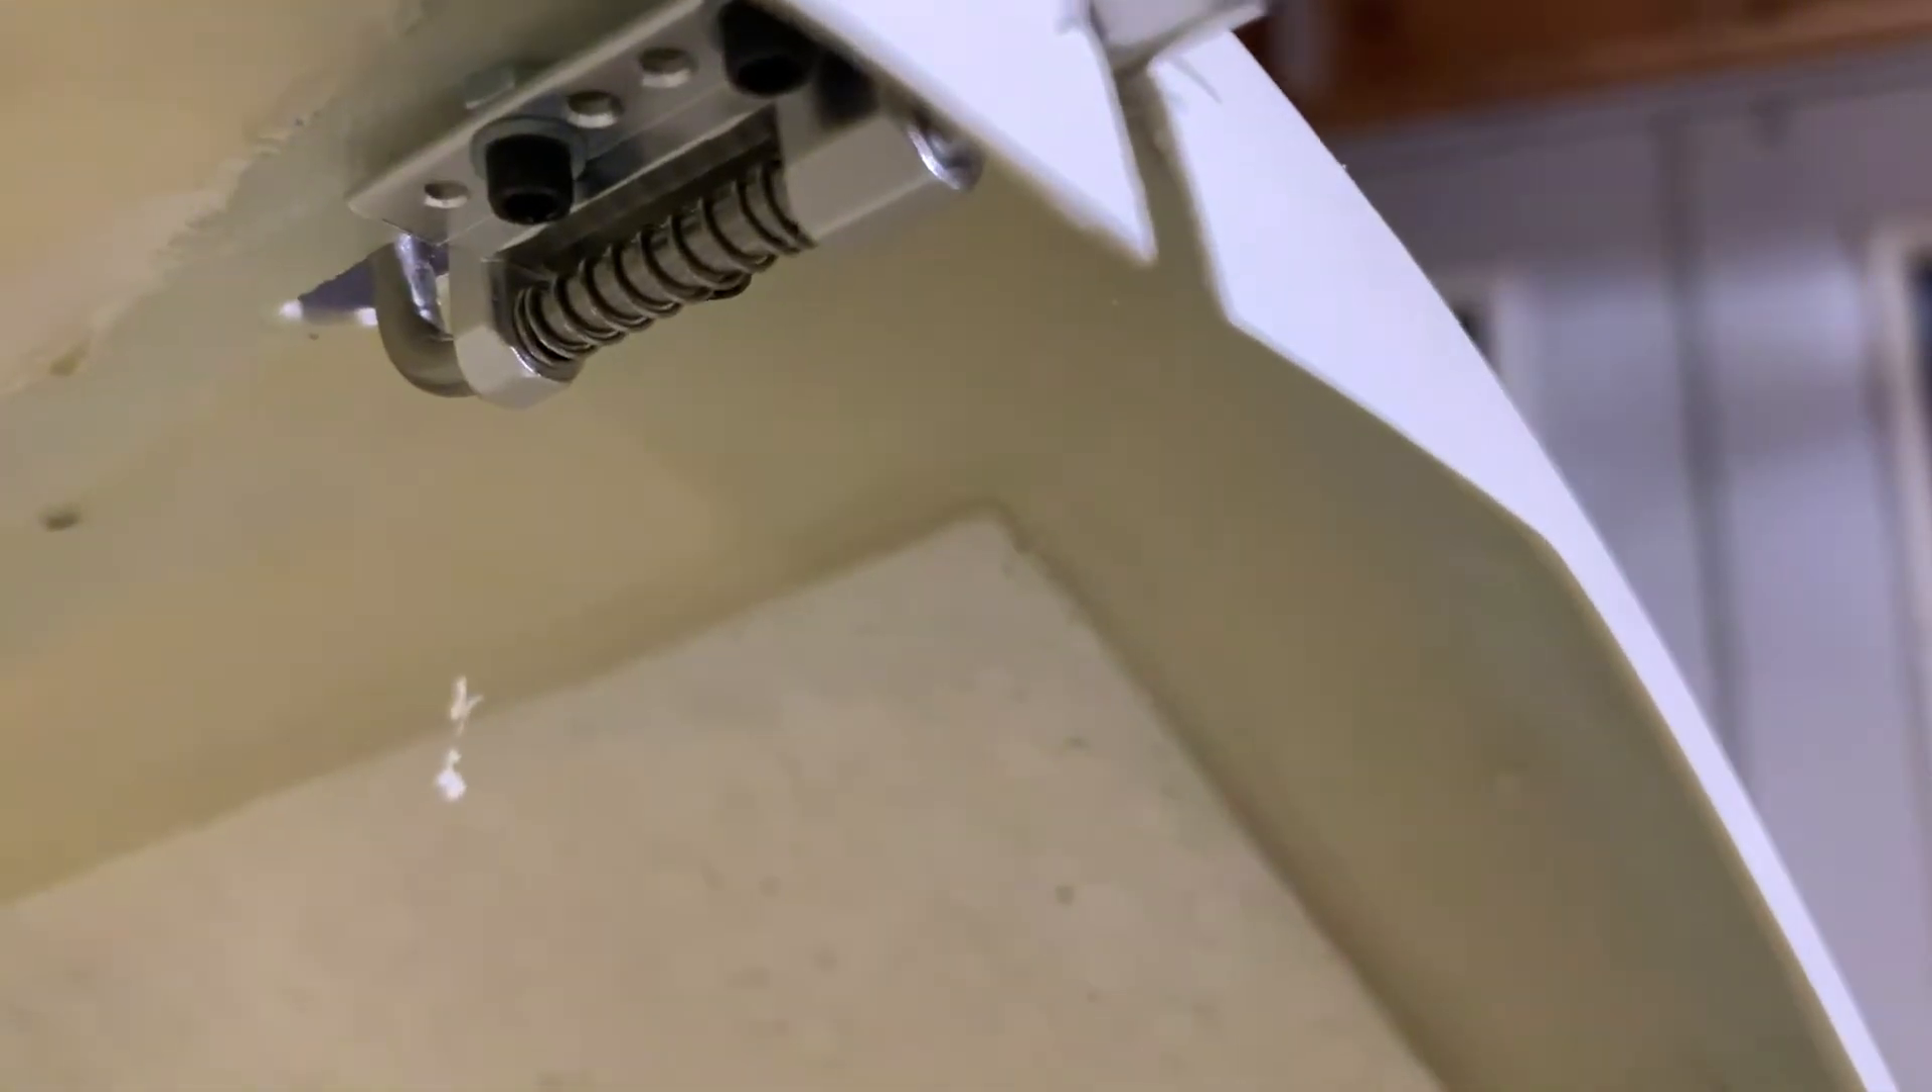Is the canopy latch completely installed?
Yes.